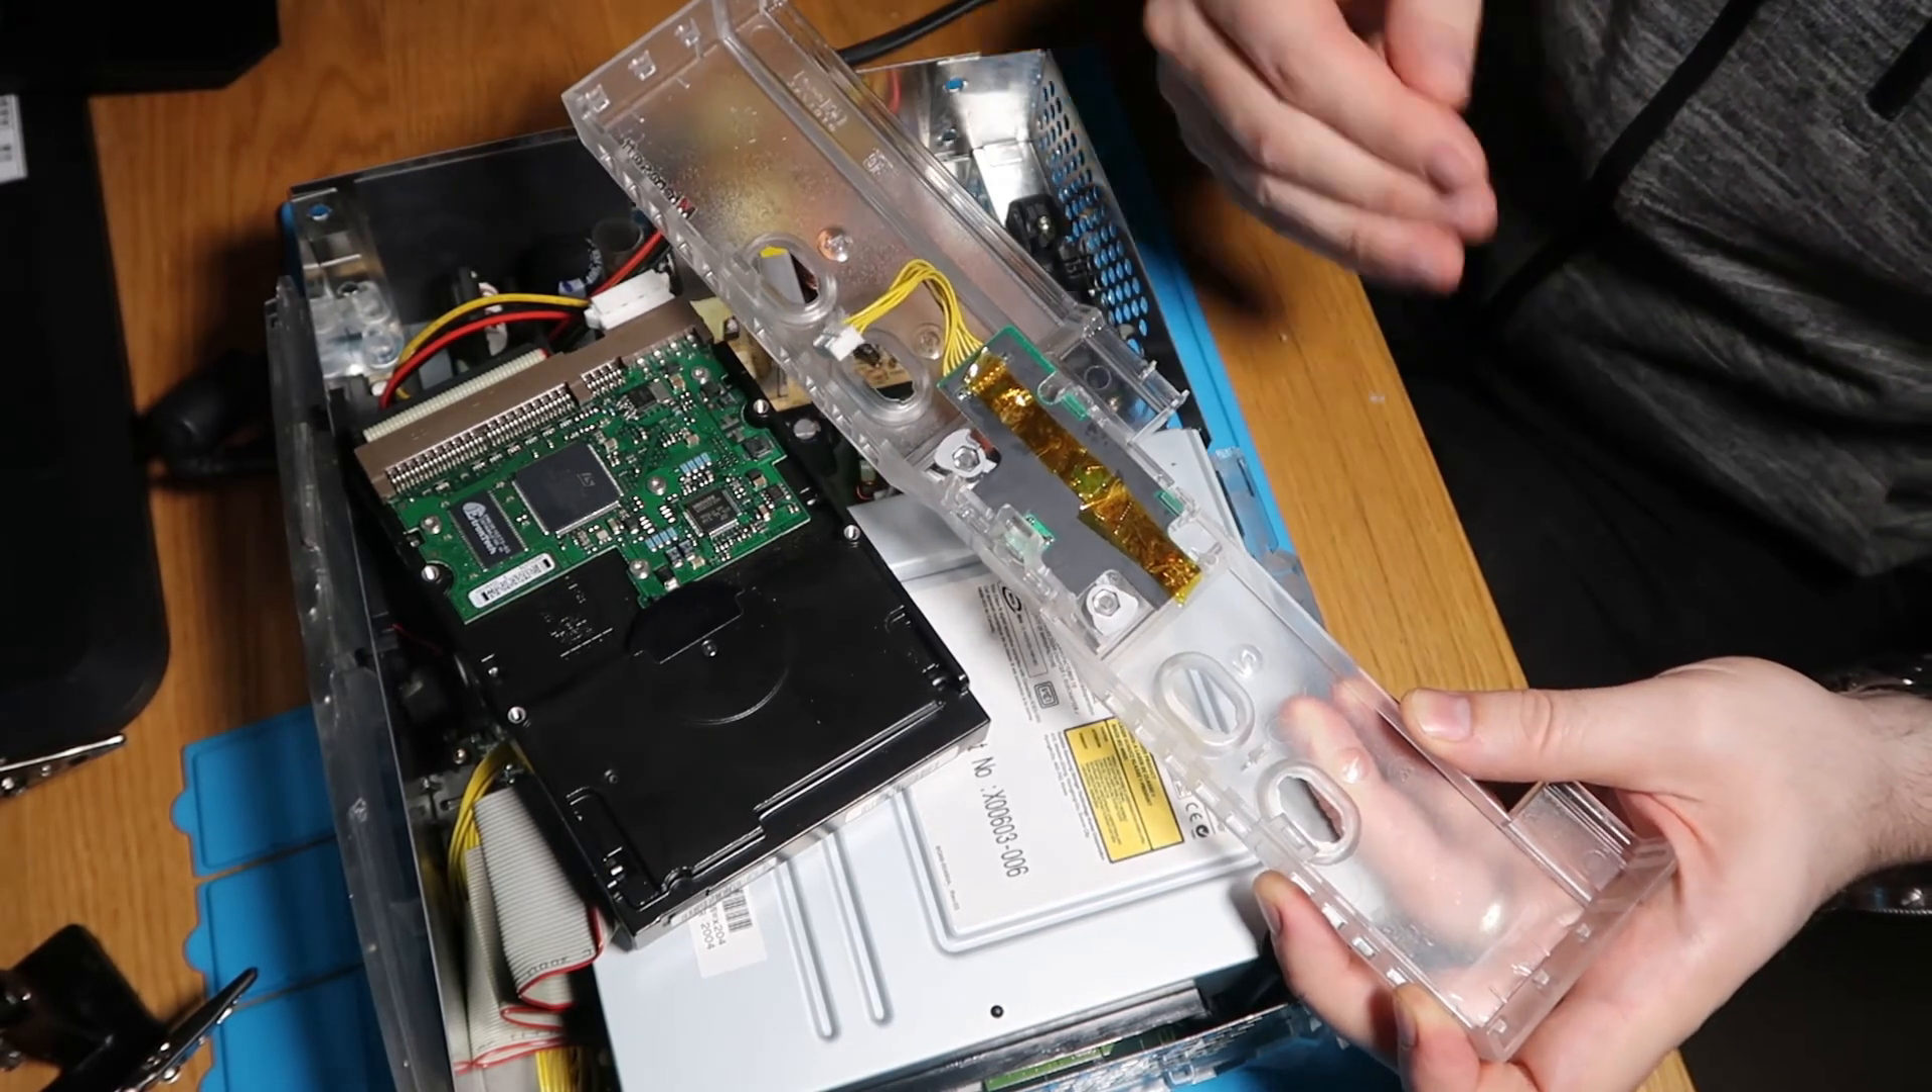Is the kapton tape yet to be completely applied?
No.